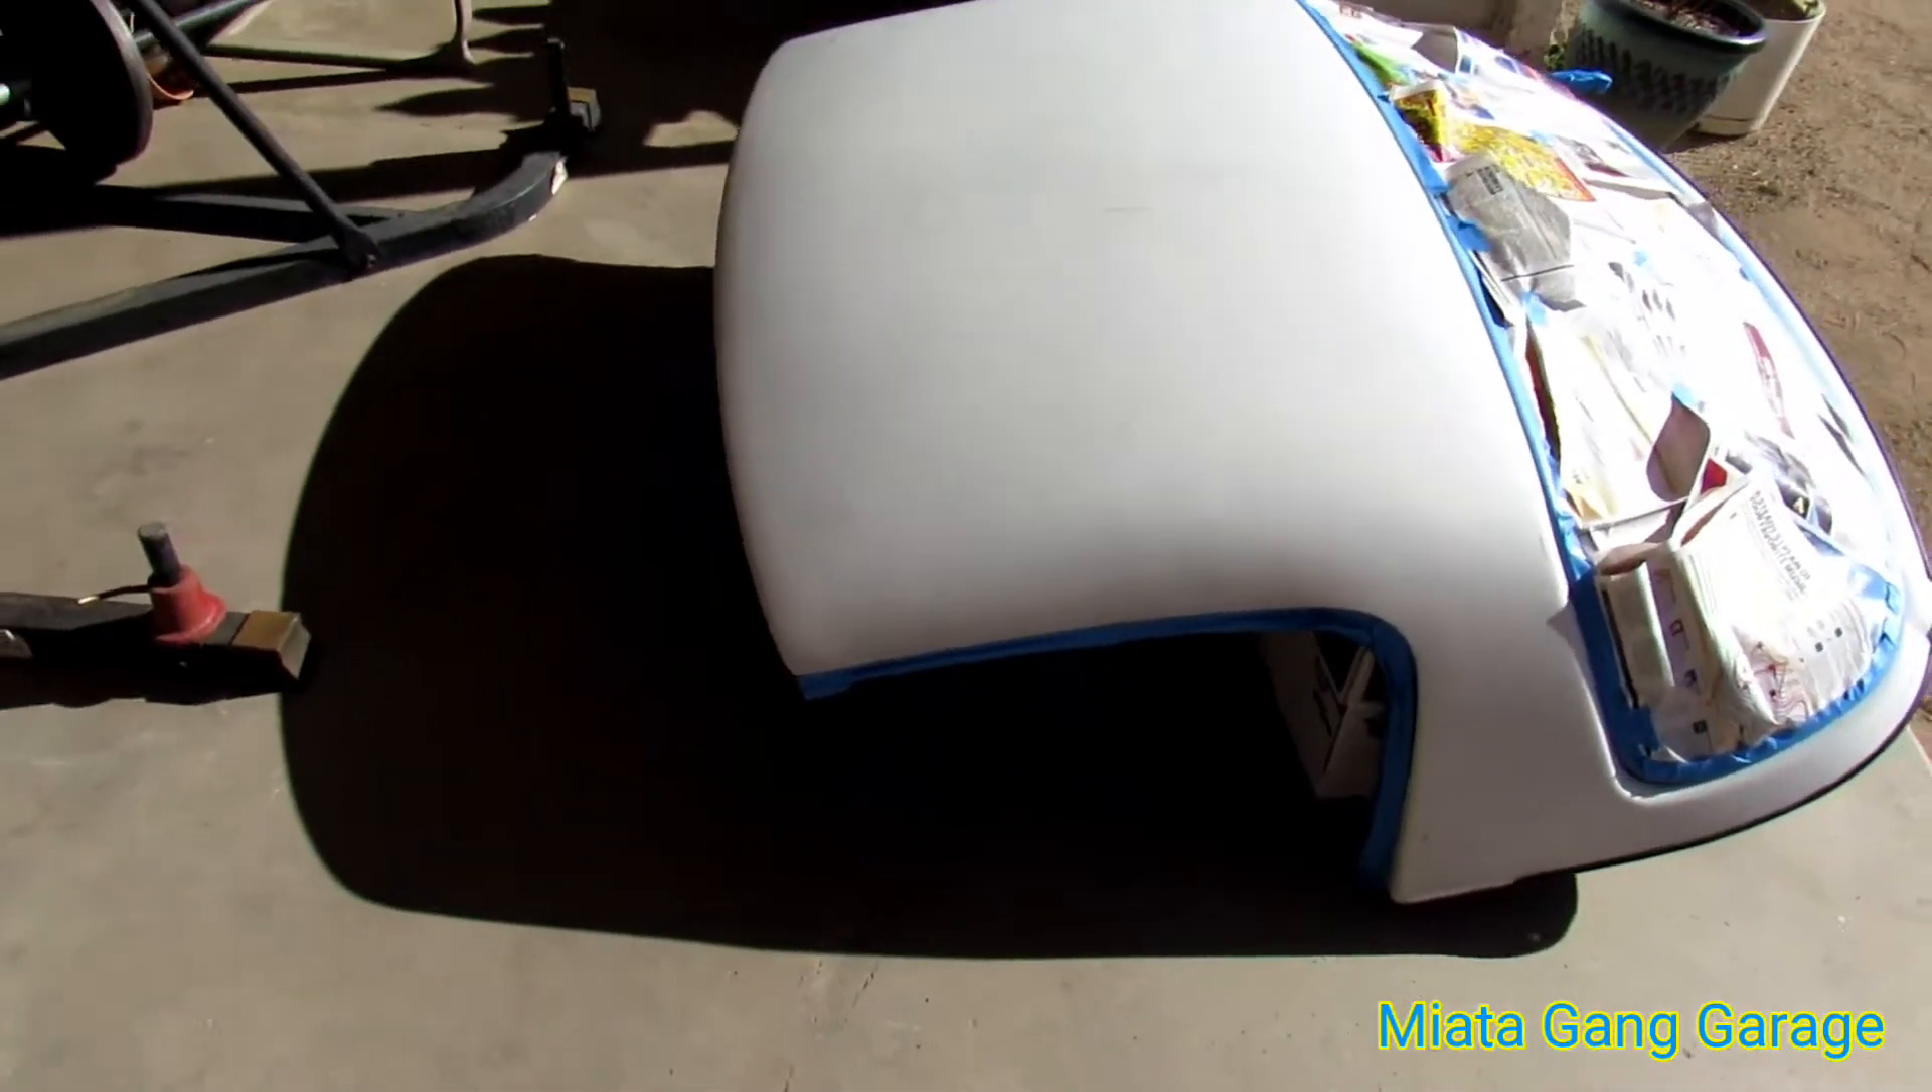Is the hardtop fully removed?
Yes.